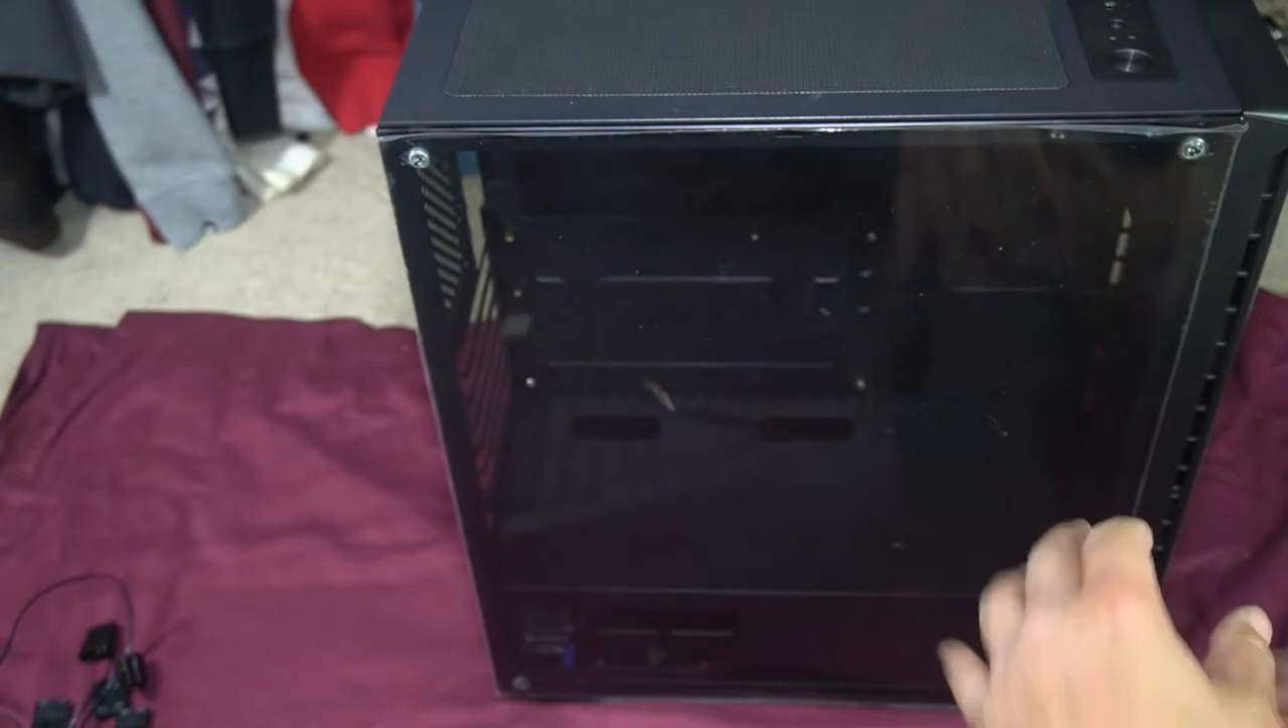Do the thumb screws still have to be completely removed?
Yes.